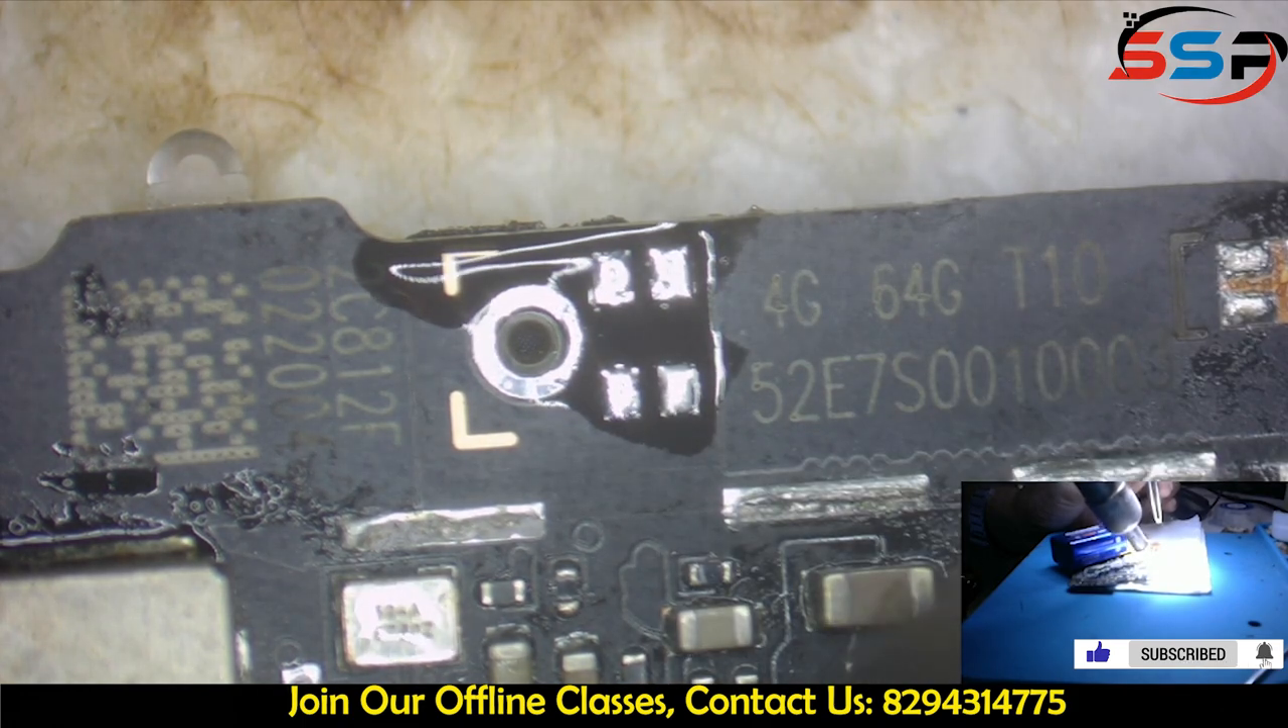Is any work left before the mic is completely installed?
Yes.